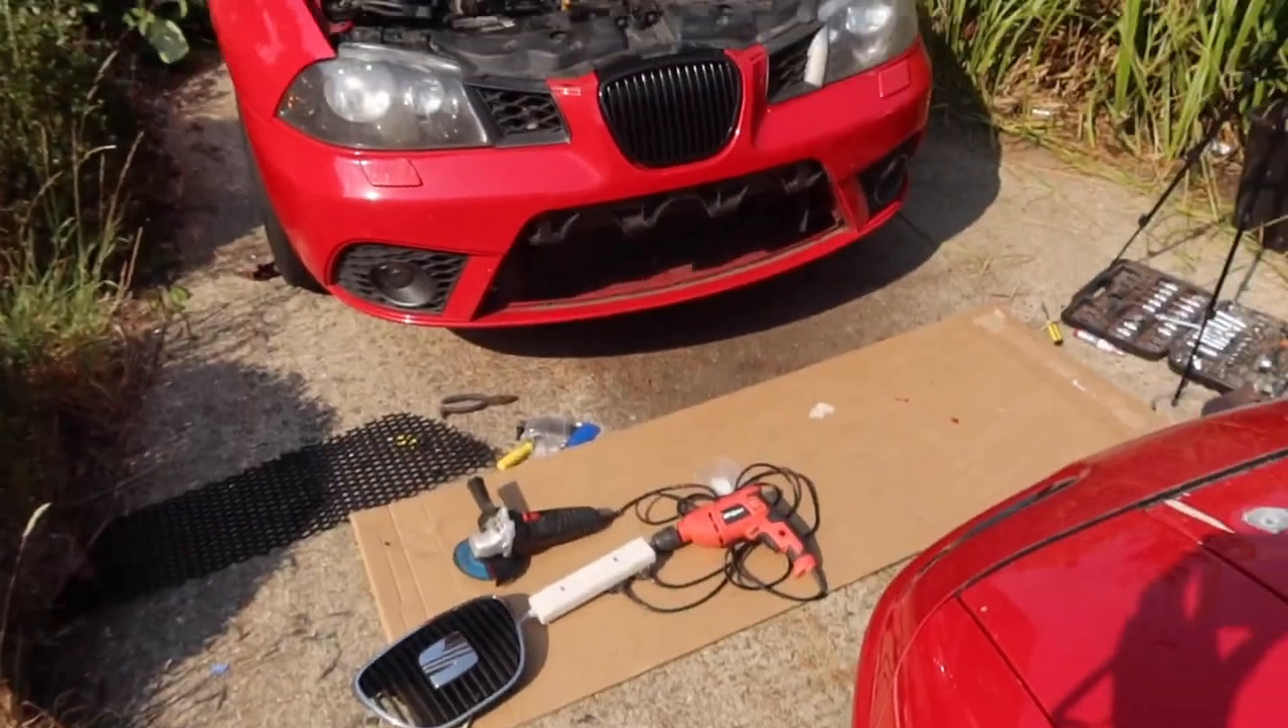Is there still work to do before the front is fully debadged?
No.